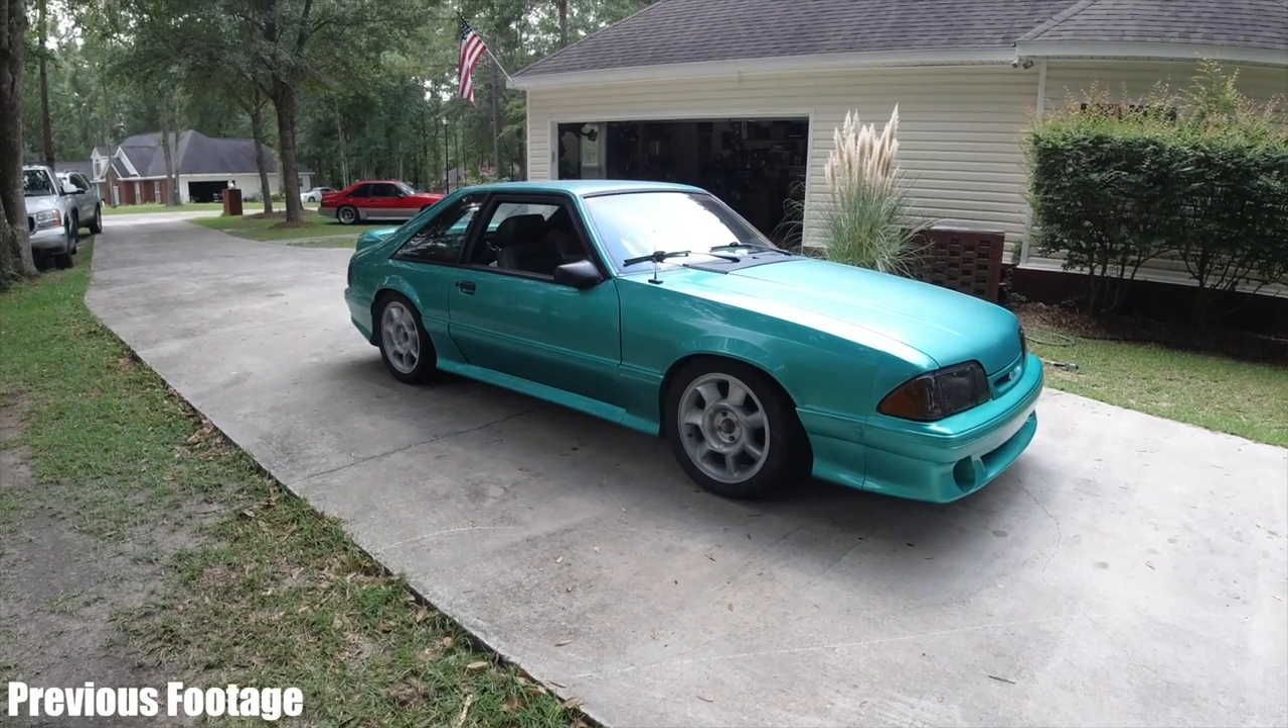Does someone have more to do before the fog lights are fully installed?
Yes.